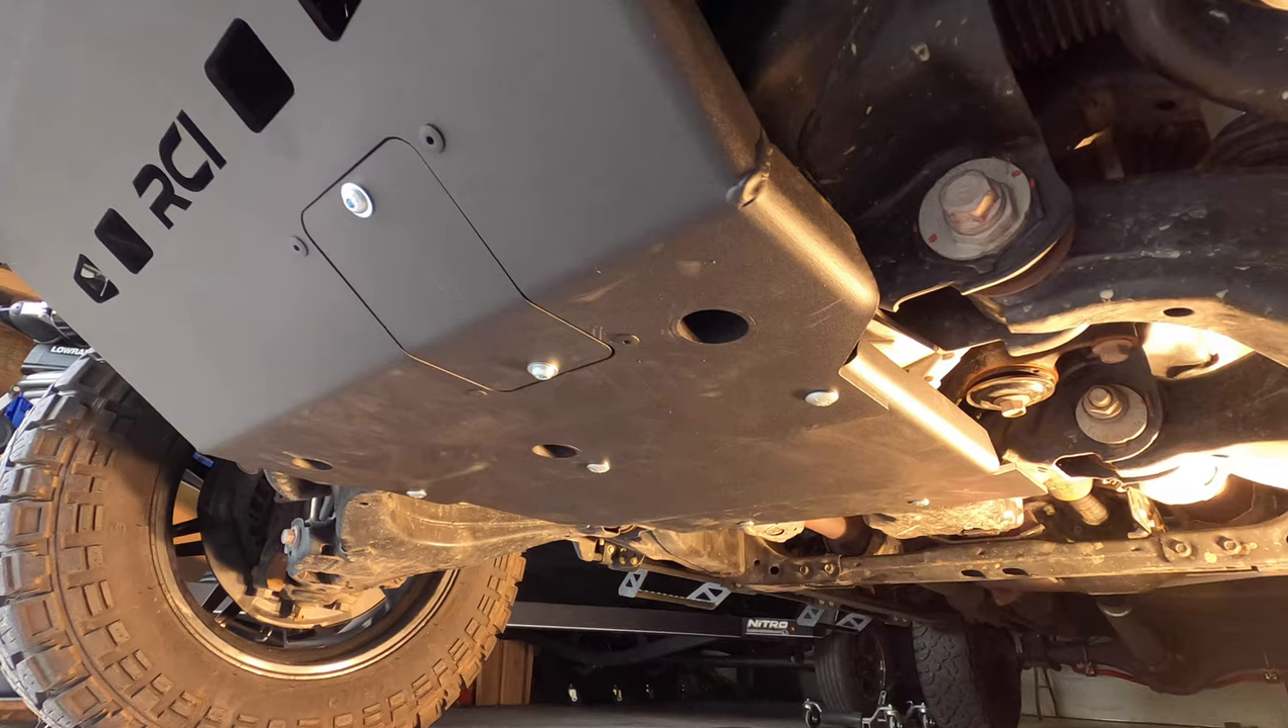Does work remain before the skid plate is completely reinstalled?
No.